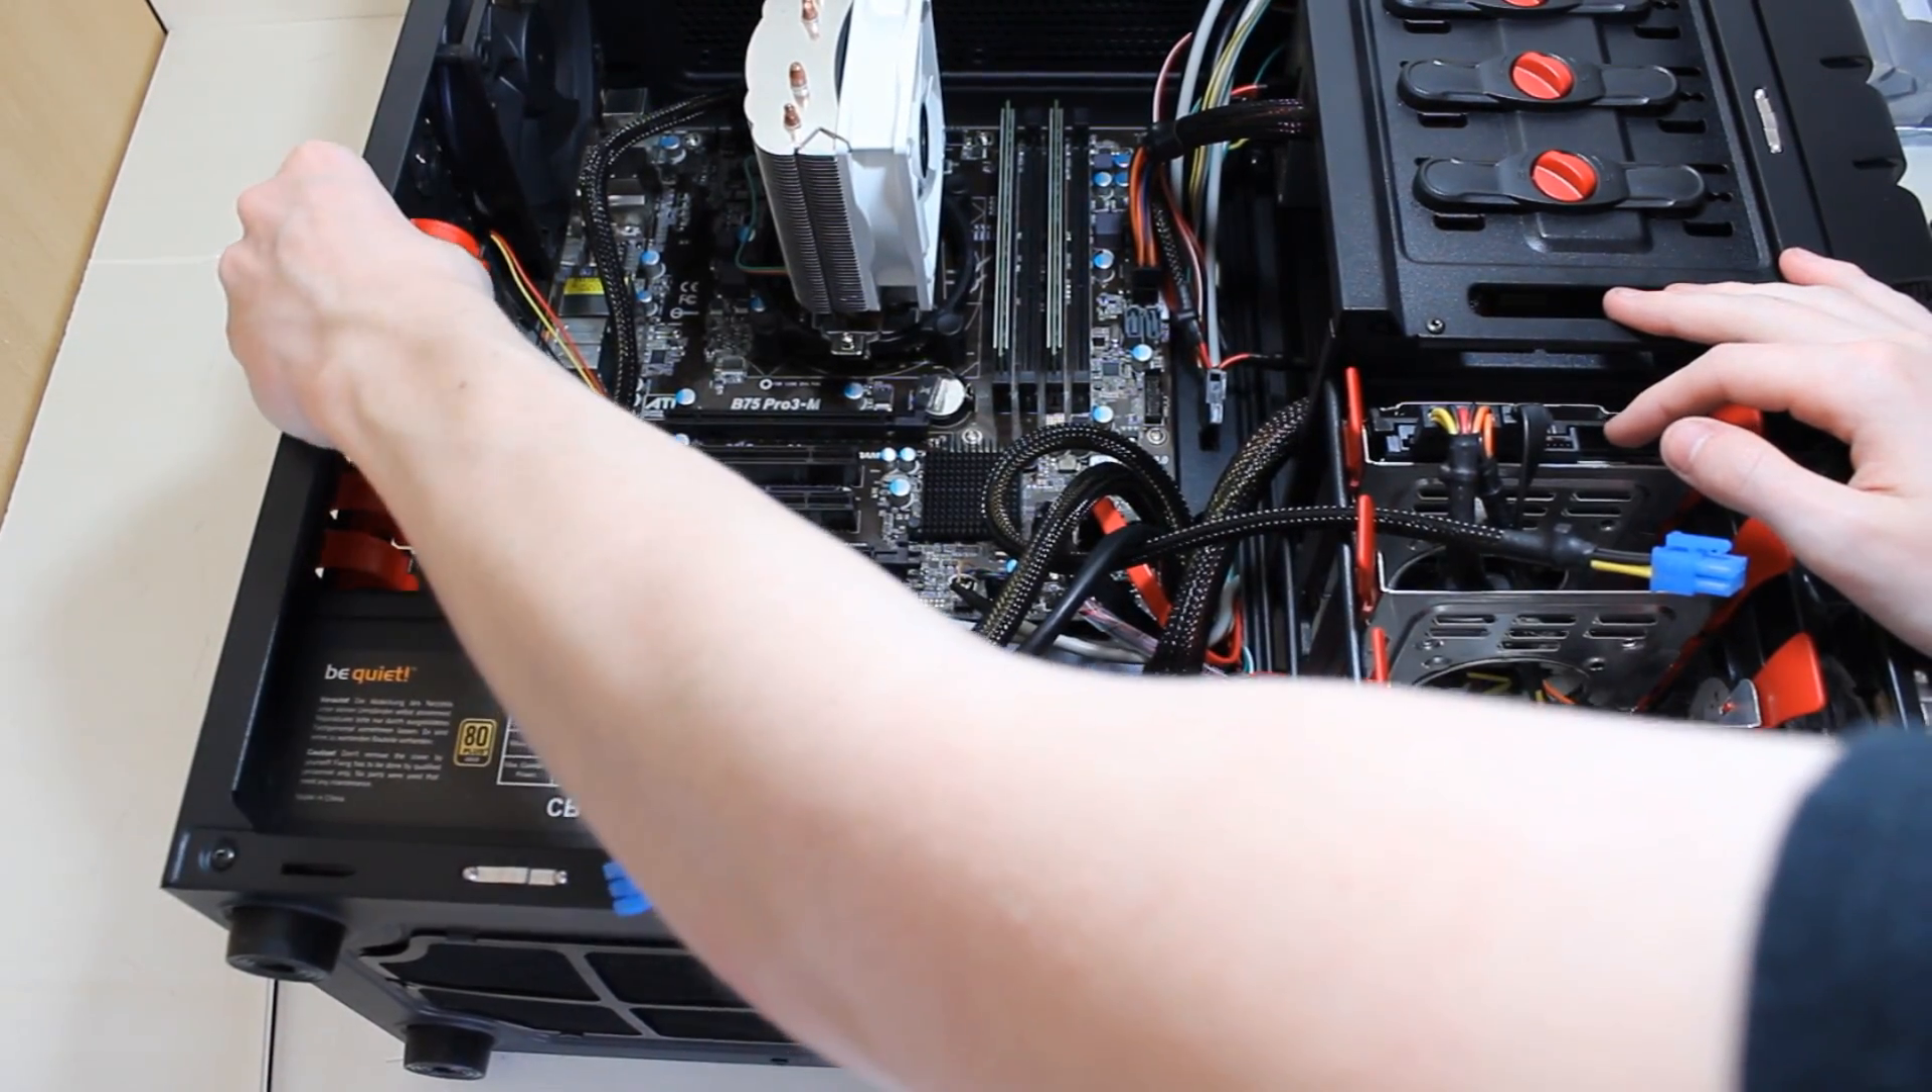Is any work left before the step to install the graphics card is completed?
Yes.